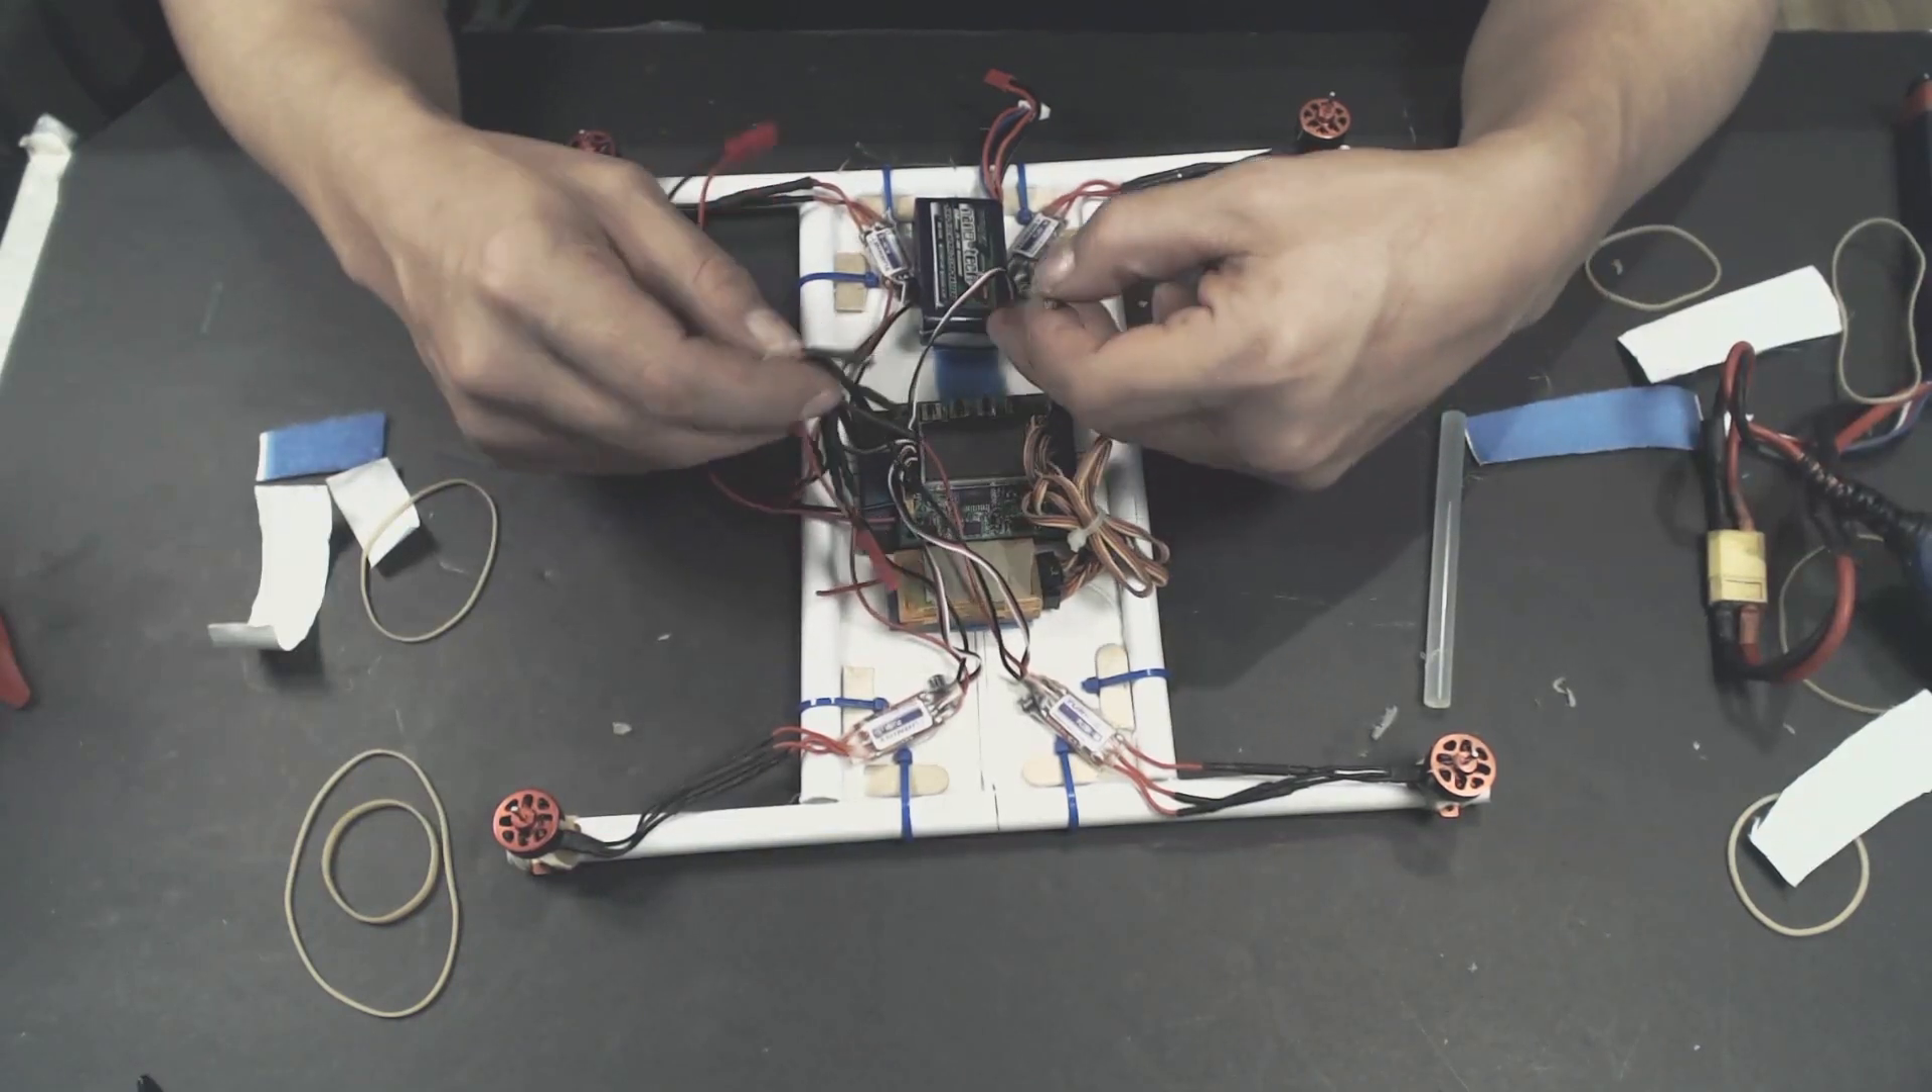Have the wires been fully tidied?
No.